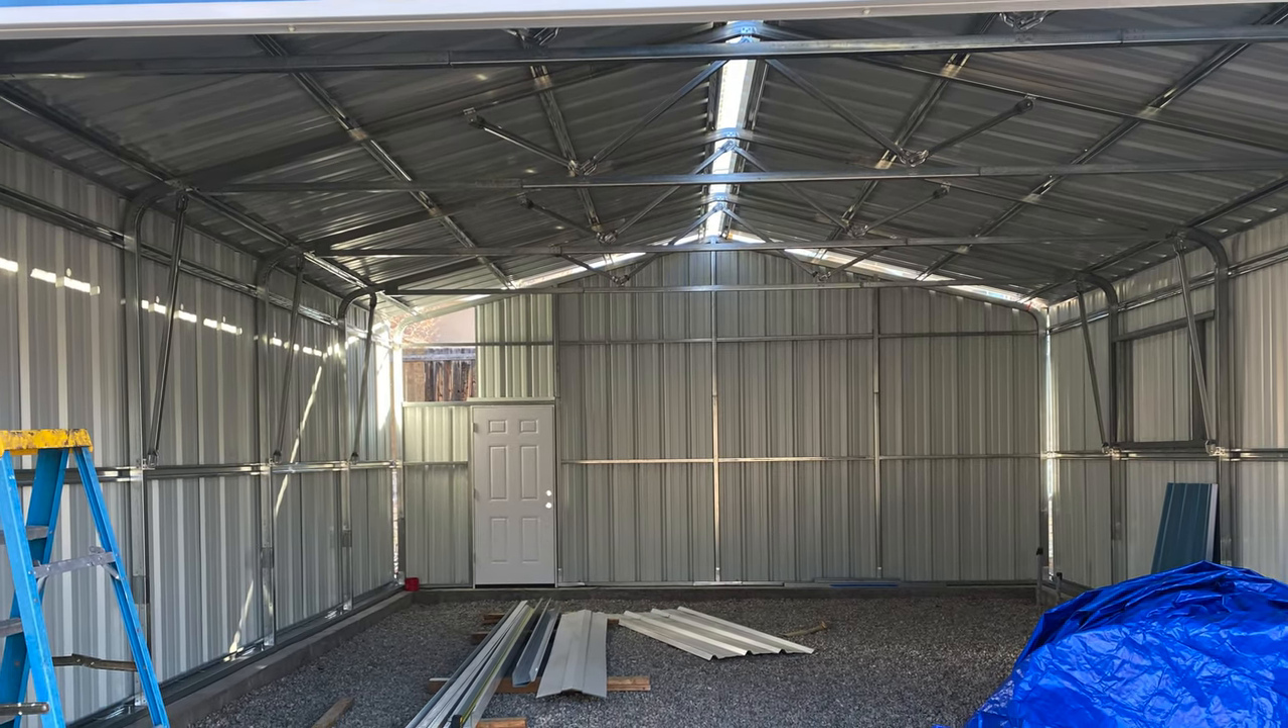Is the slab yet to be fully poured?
Yes.